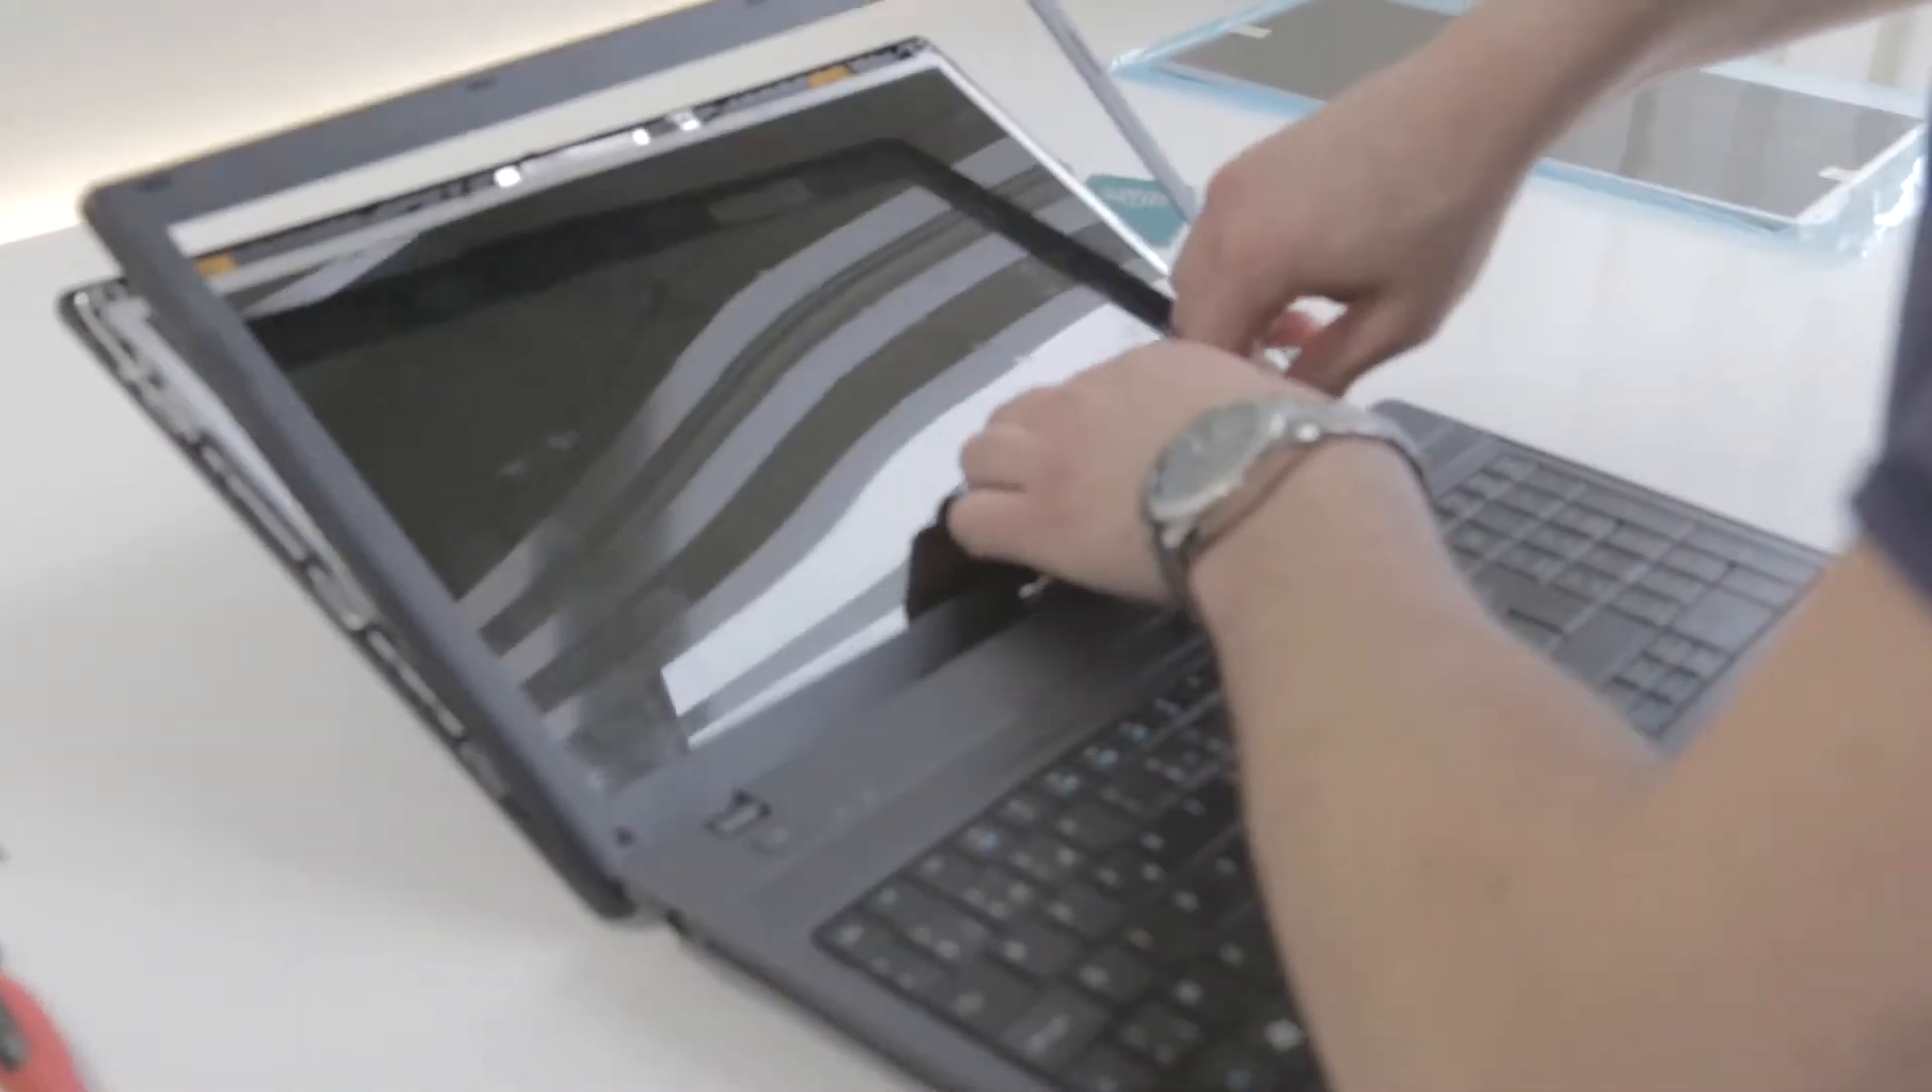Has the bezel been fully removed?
No.